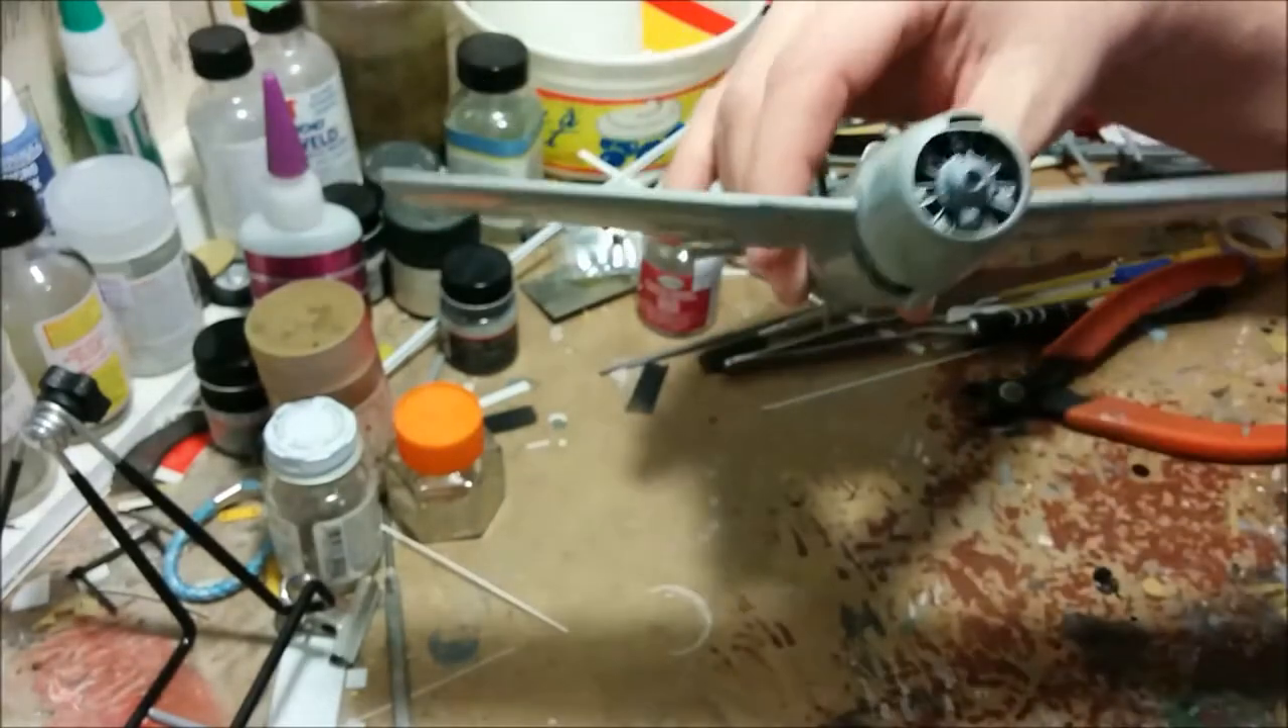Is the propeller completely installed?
No.